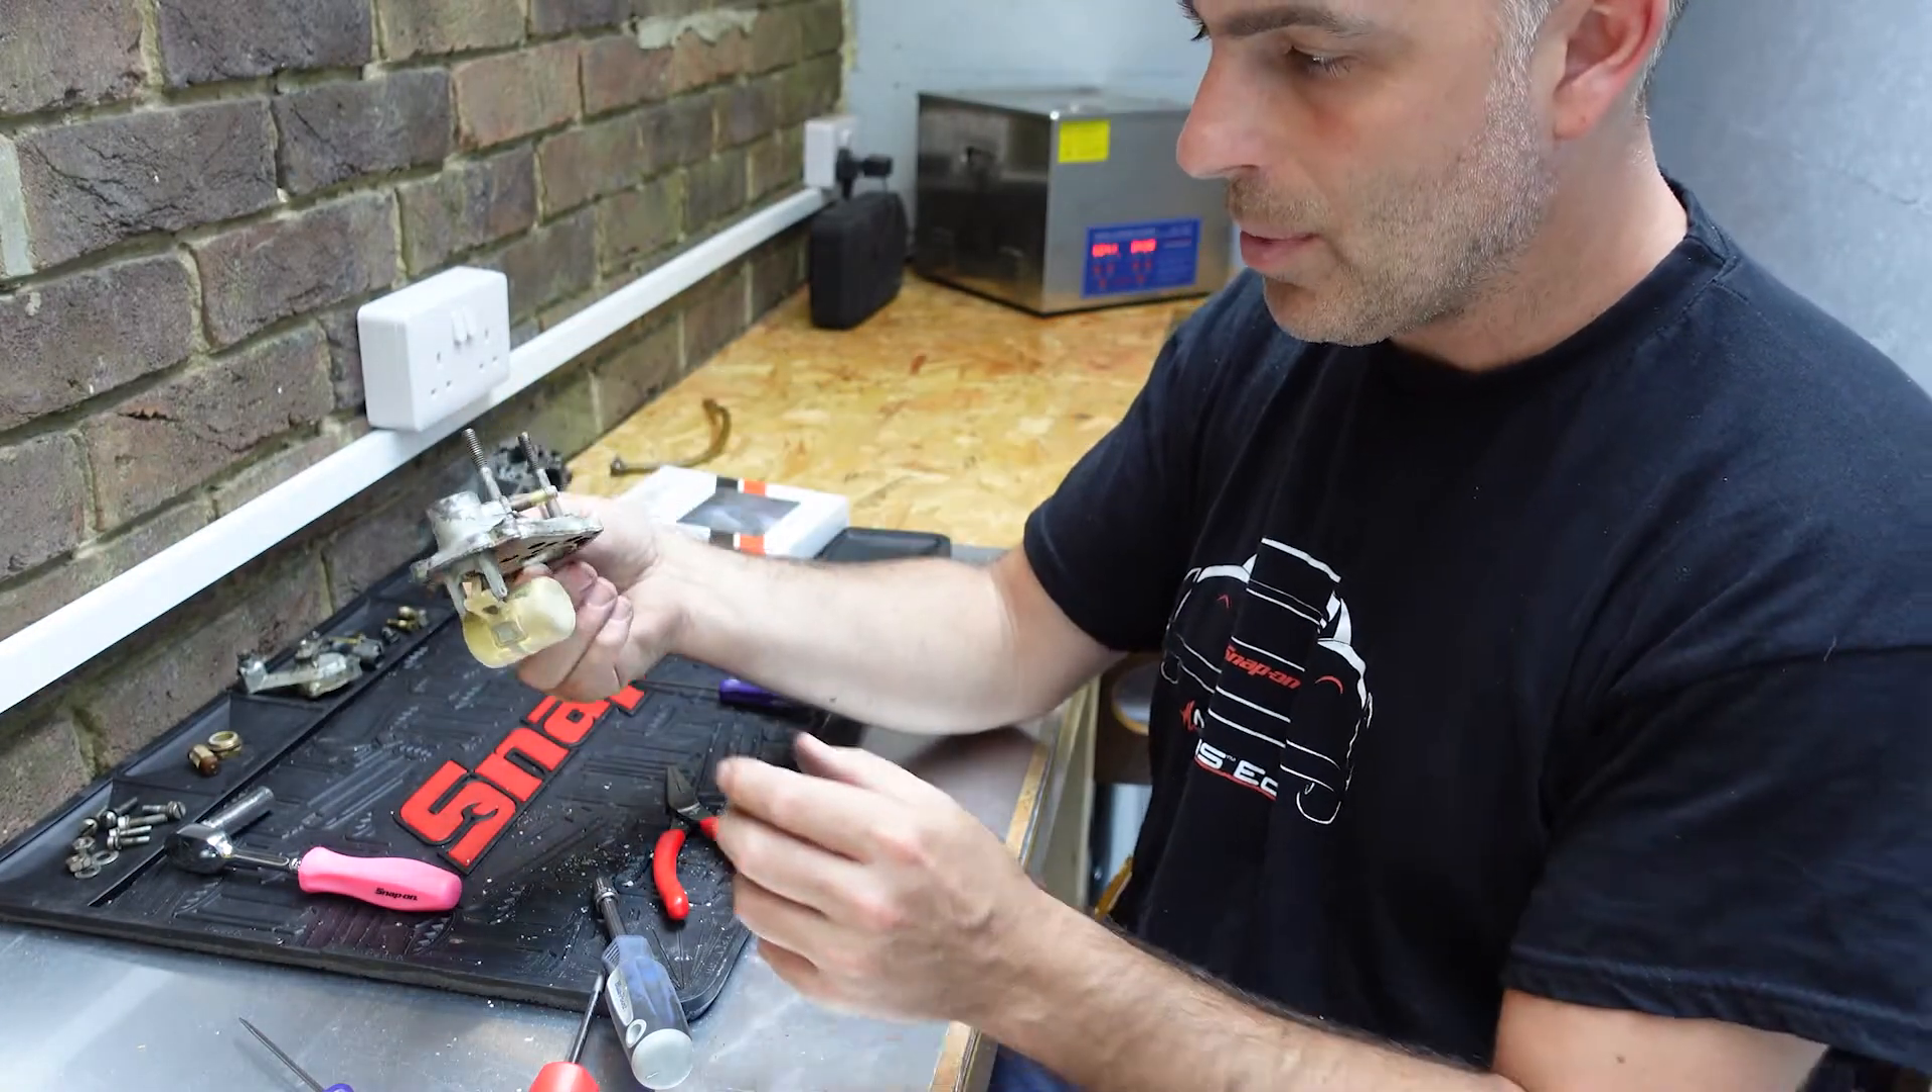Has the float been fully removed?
No.